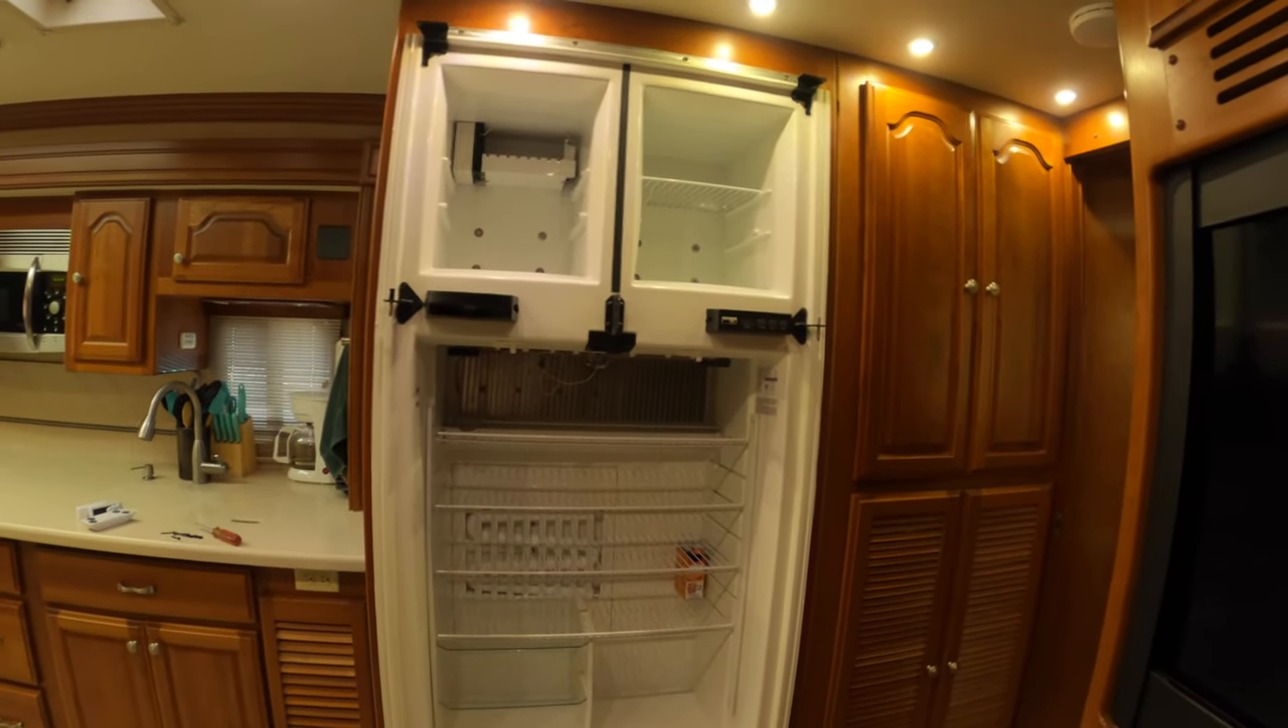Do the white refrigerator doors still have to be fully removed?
No.